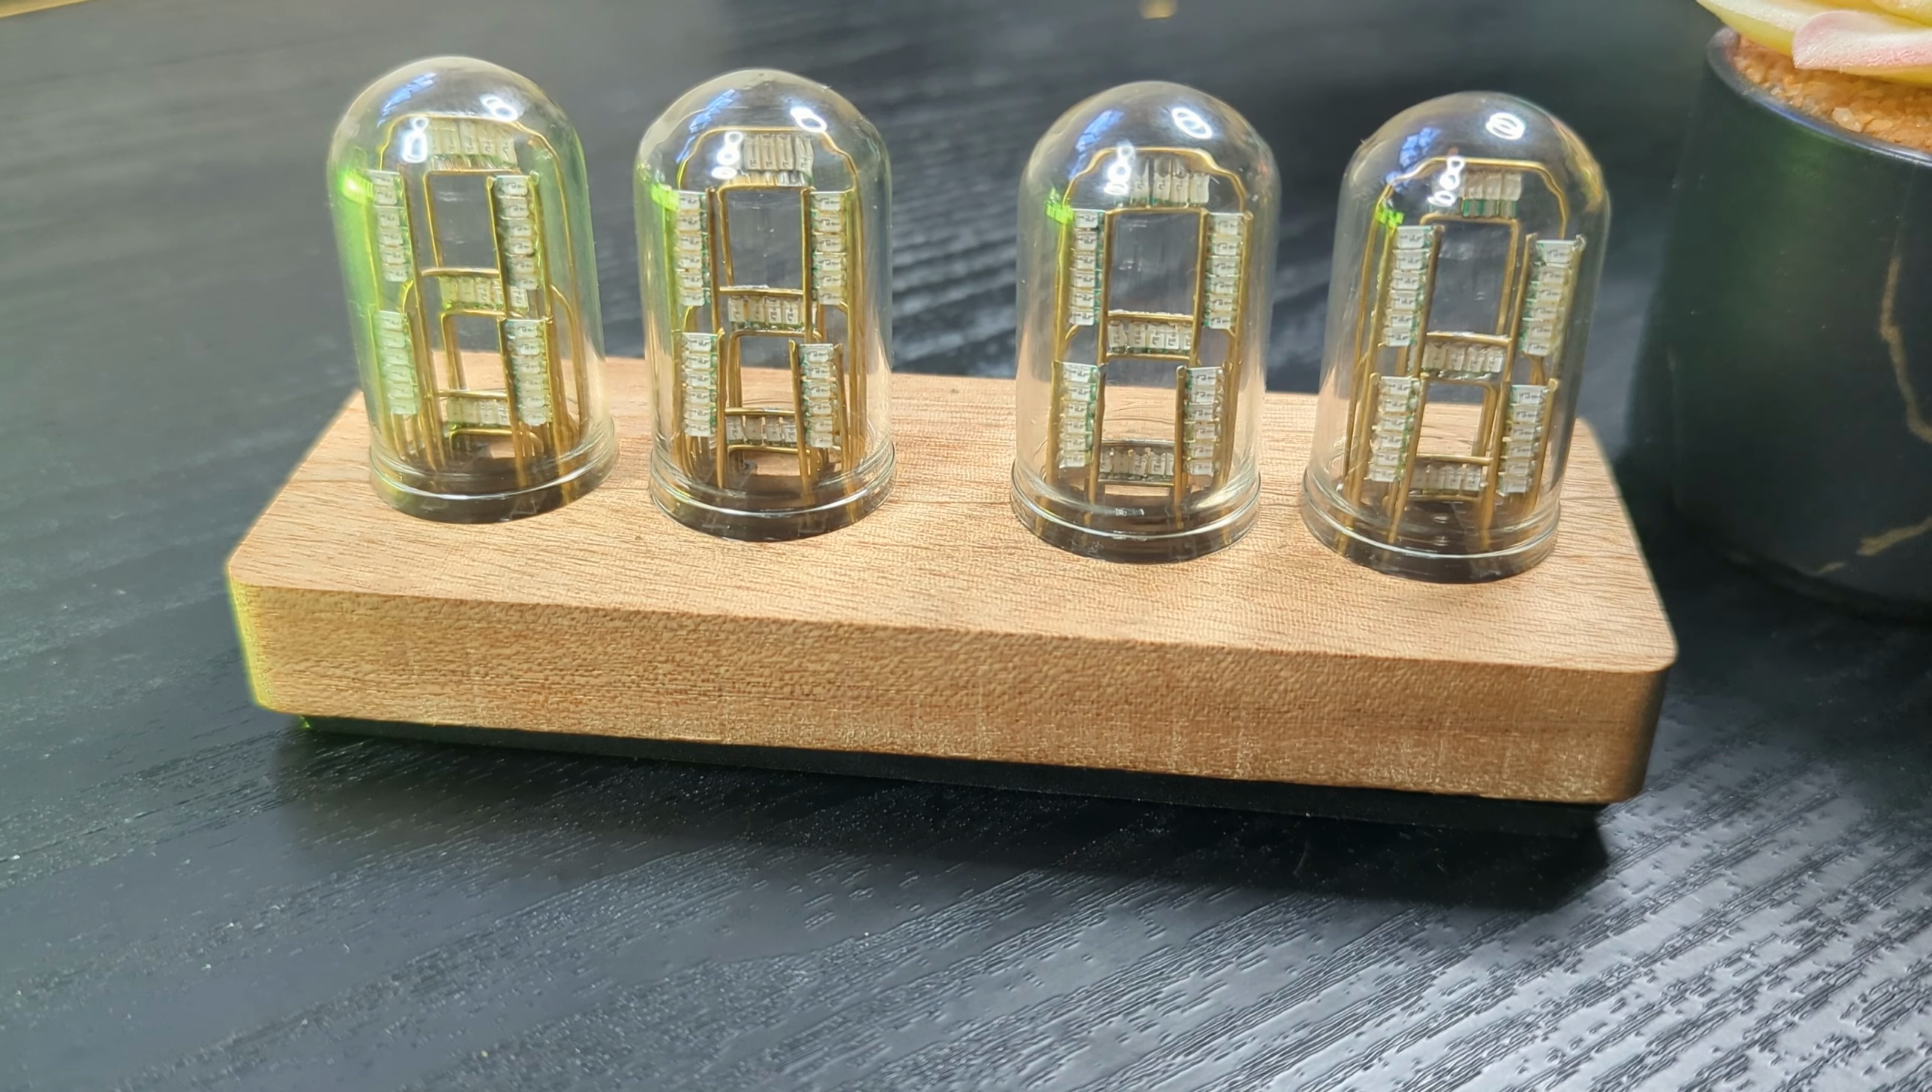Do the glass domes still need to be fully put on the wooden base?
No.